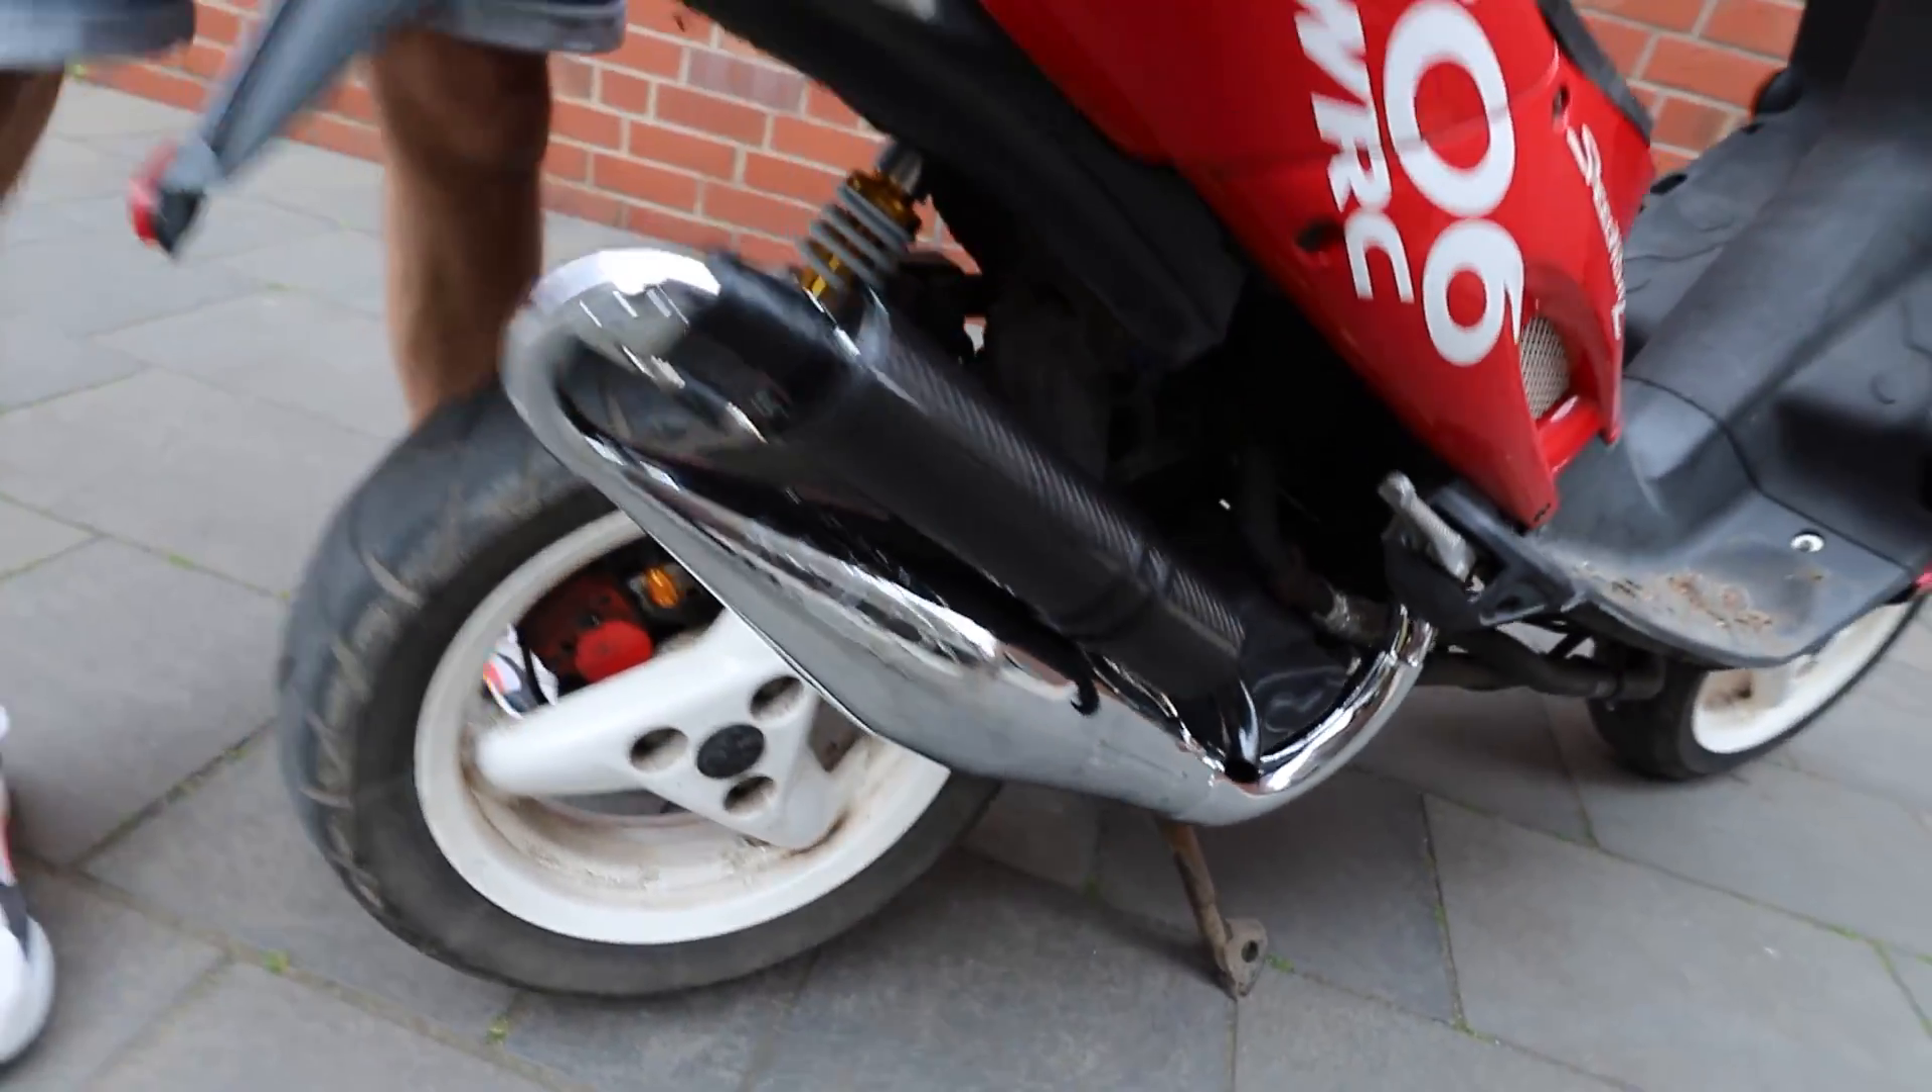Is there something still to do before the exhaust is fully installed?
No.